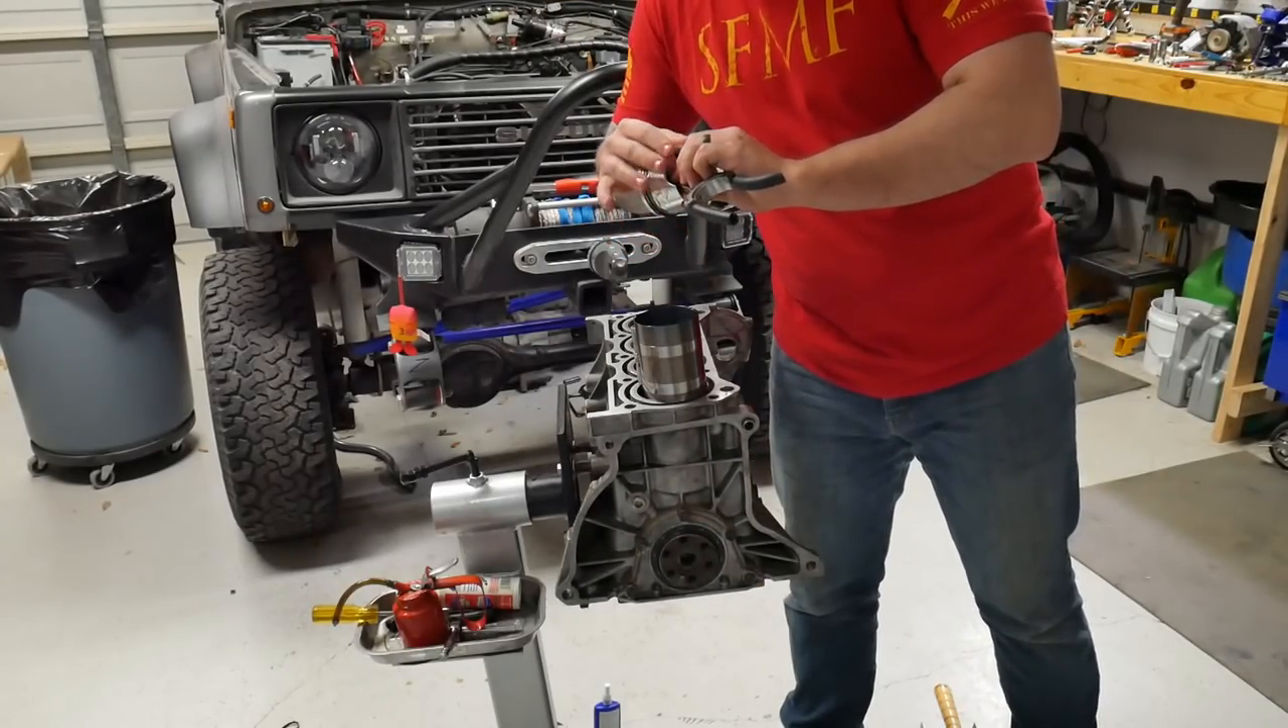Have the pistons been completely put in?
No.